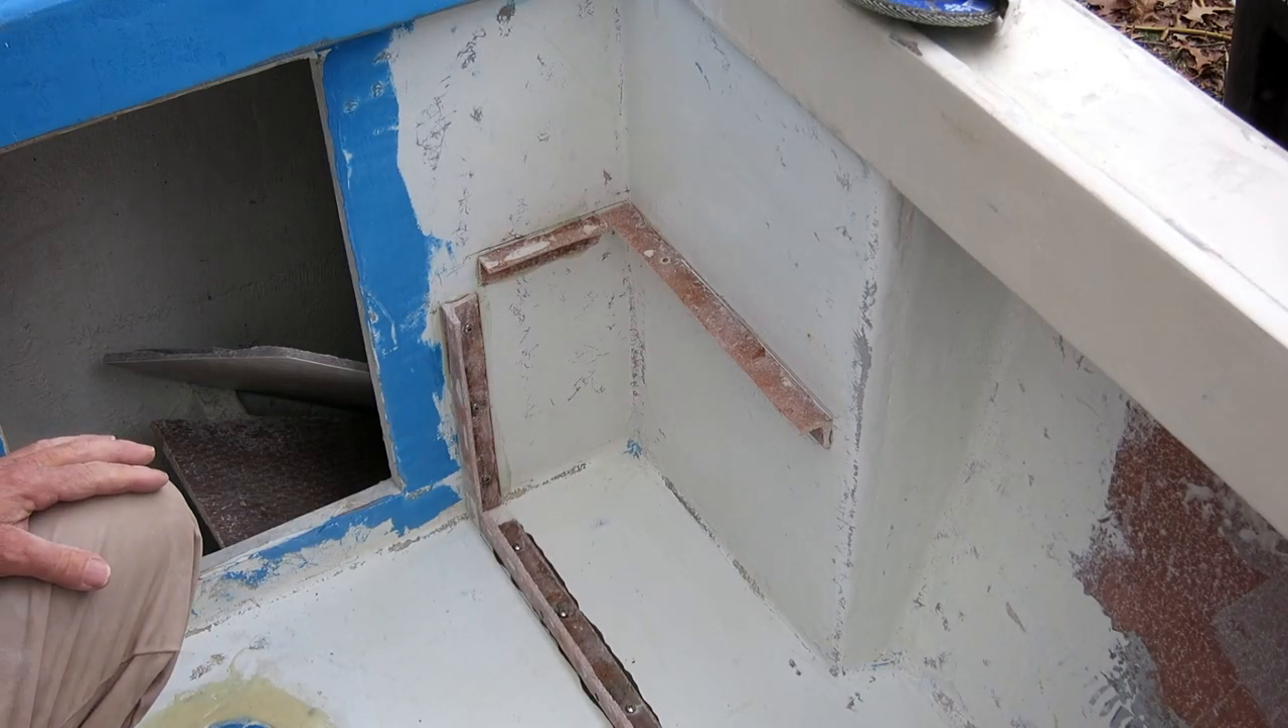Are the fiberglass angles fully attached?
Yes.